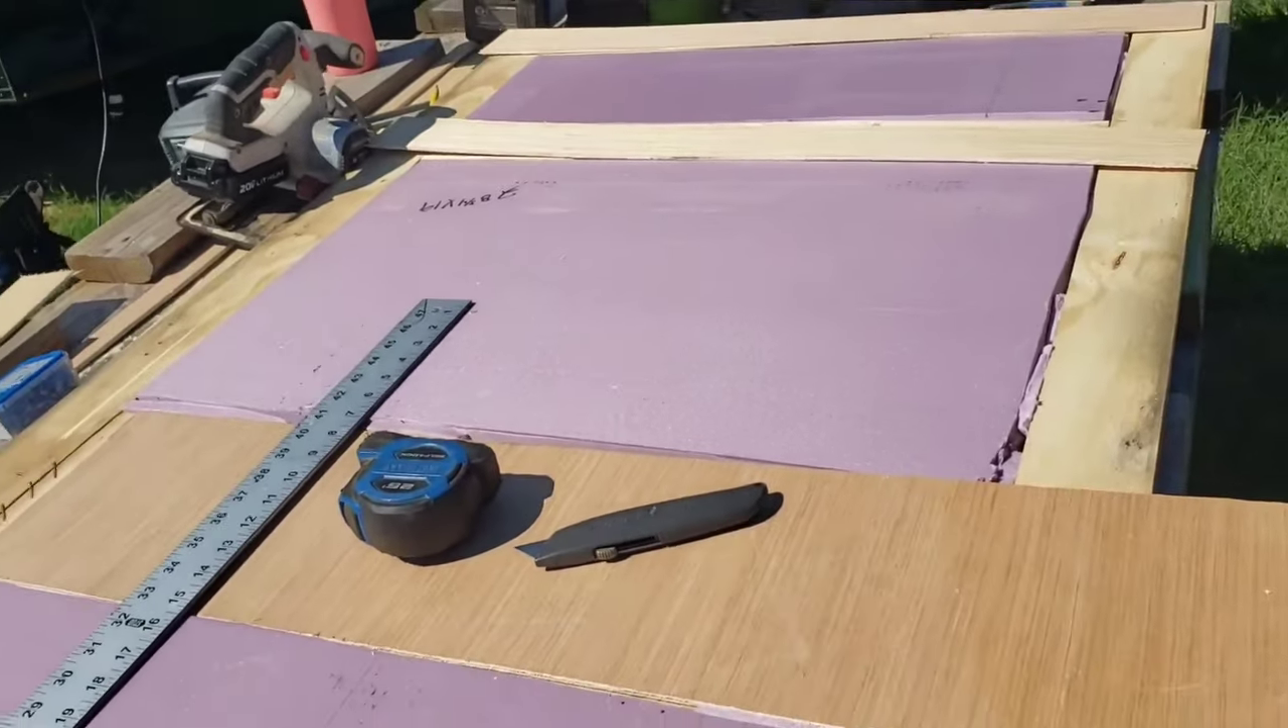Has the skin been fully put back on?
No.